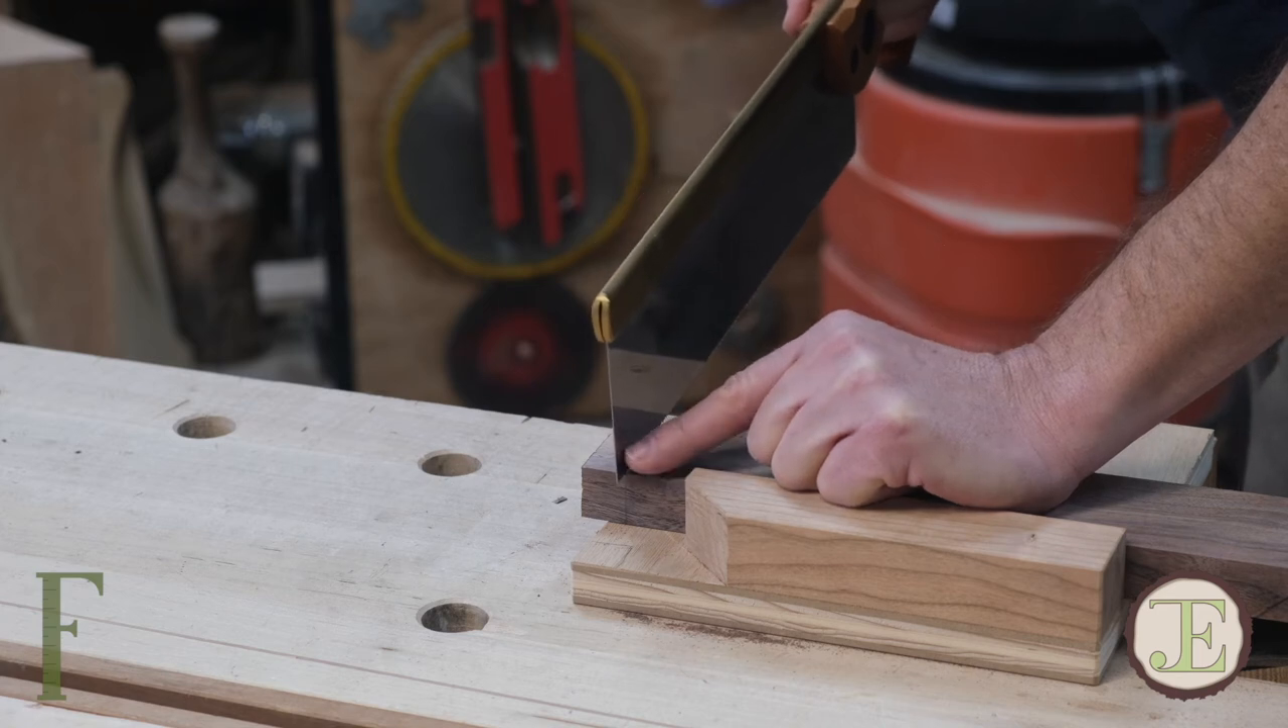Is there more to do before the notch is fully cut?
Yes.